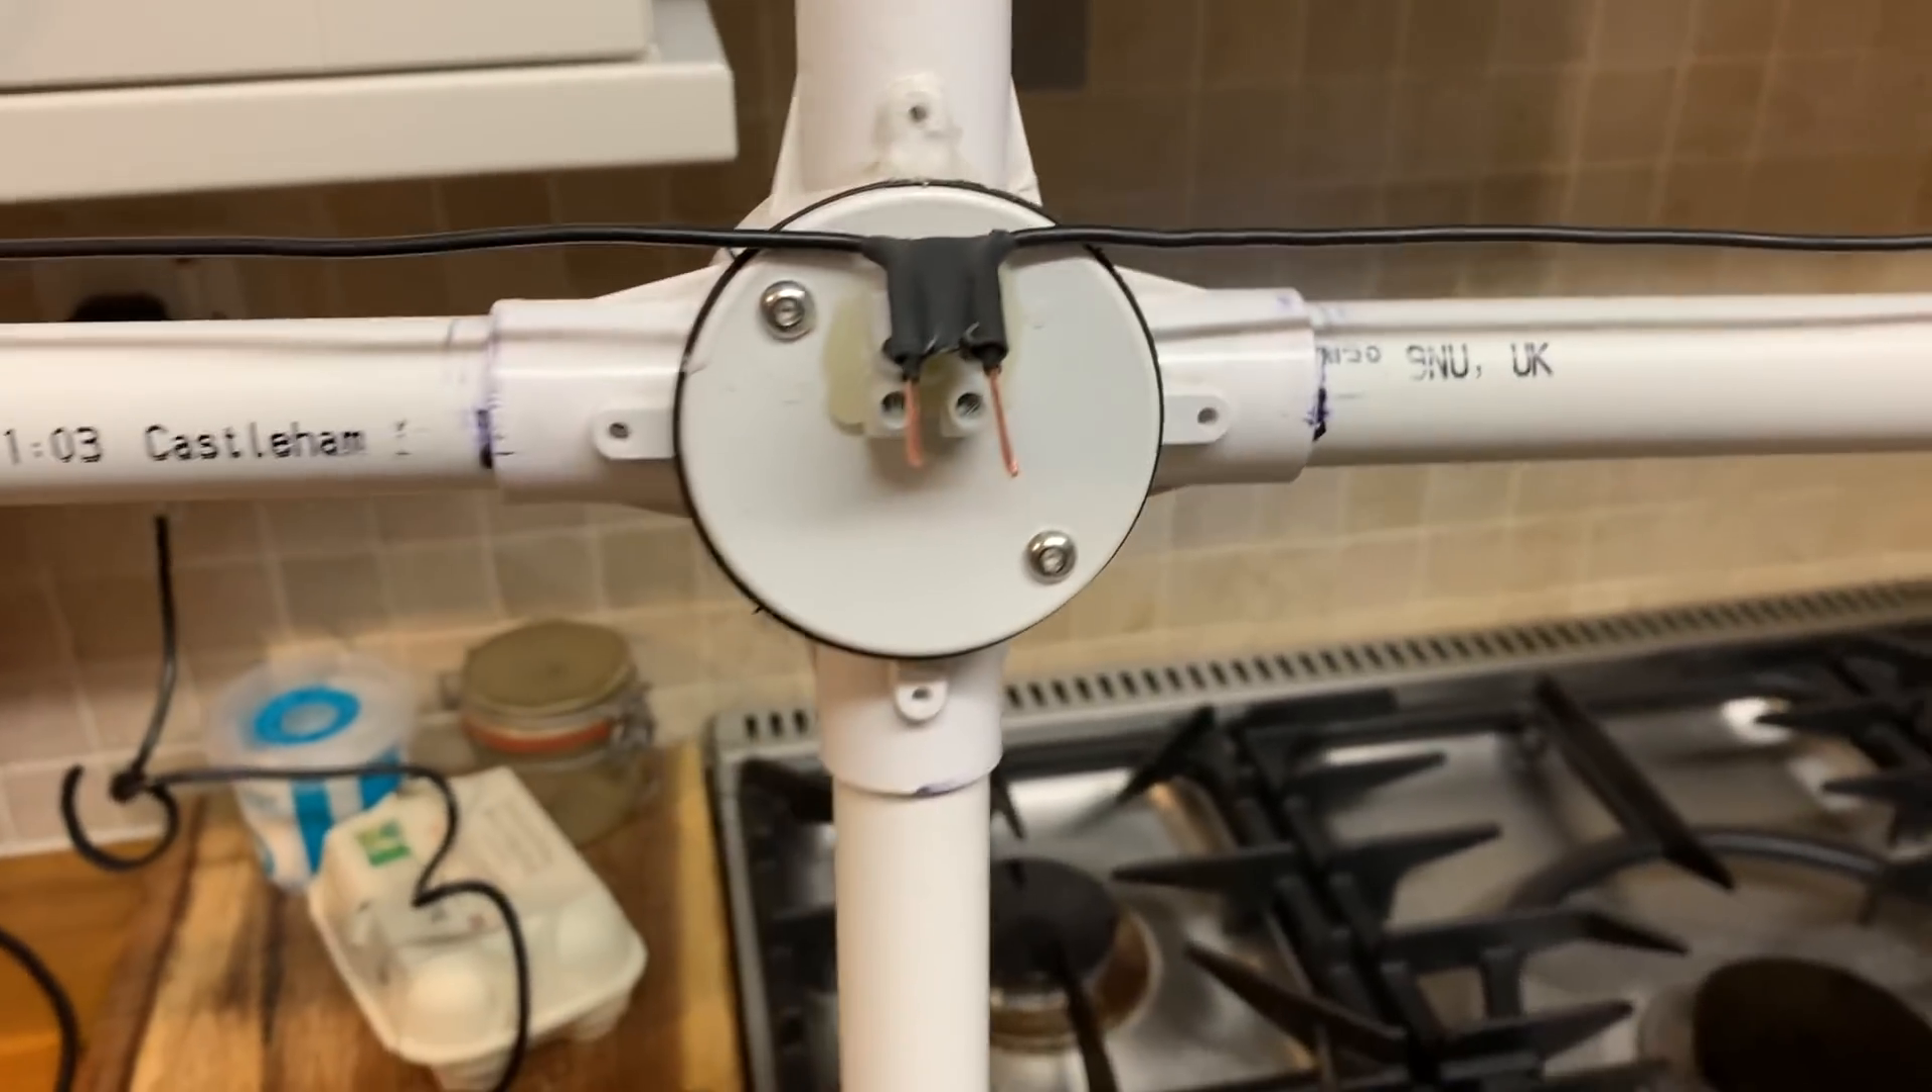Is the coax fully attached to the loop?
No.